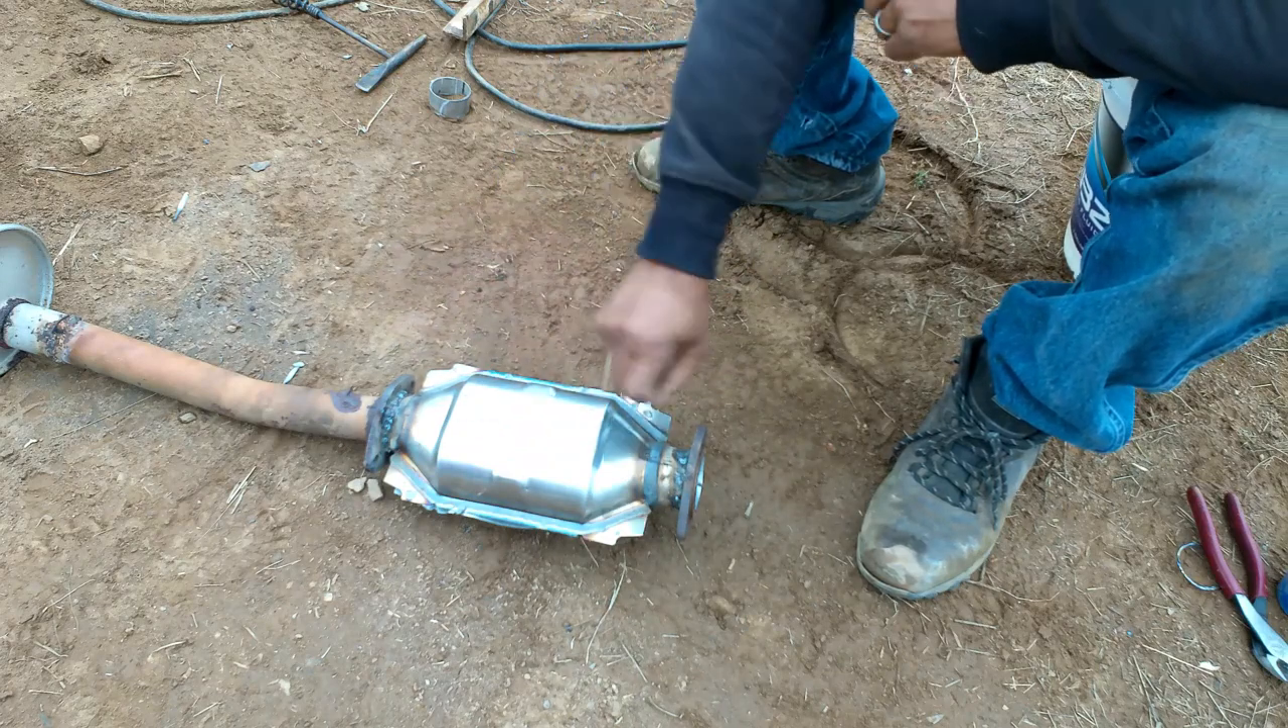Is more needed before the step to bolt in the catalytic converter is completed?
Yes.